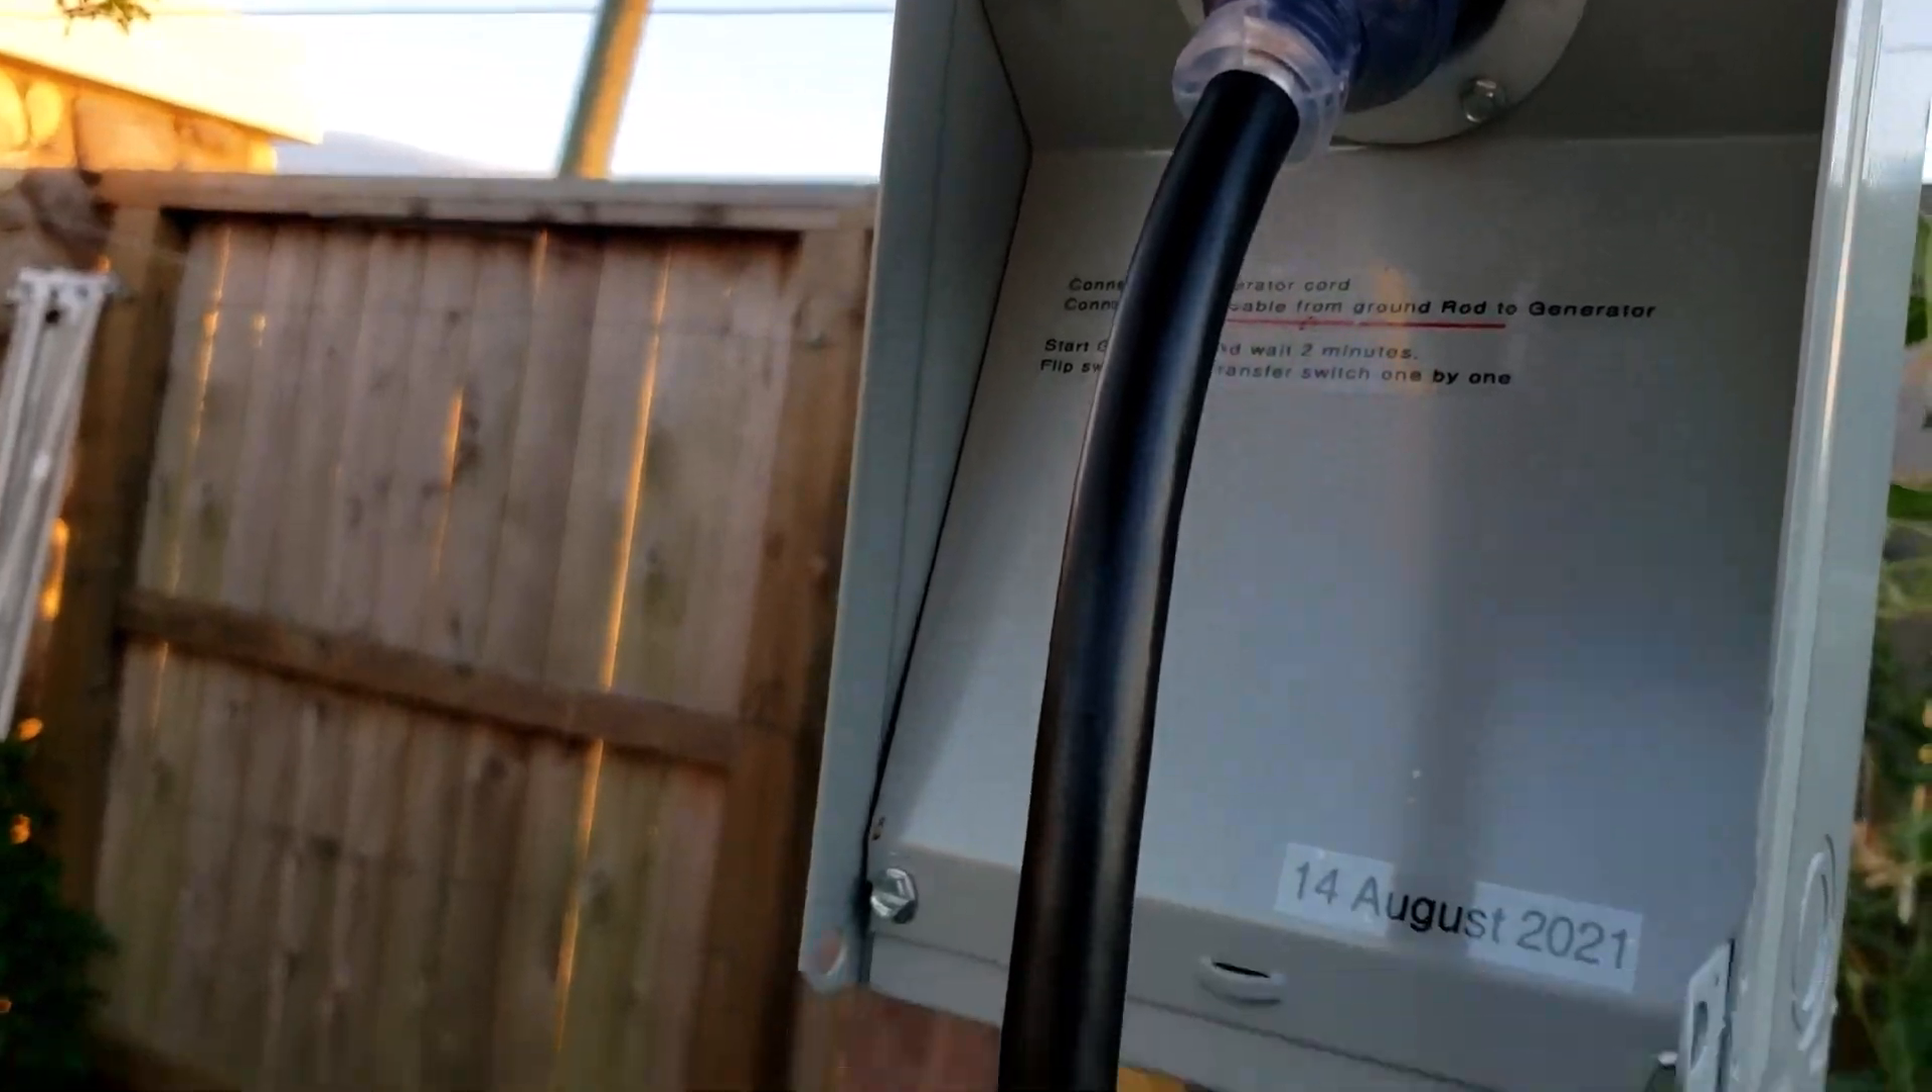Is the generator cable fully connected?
Yes.